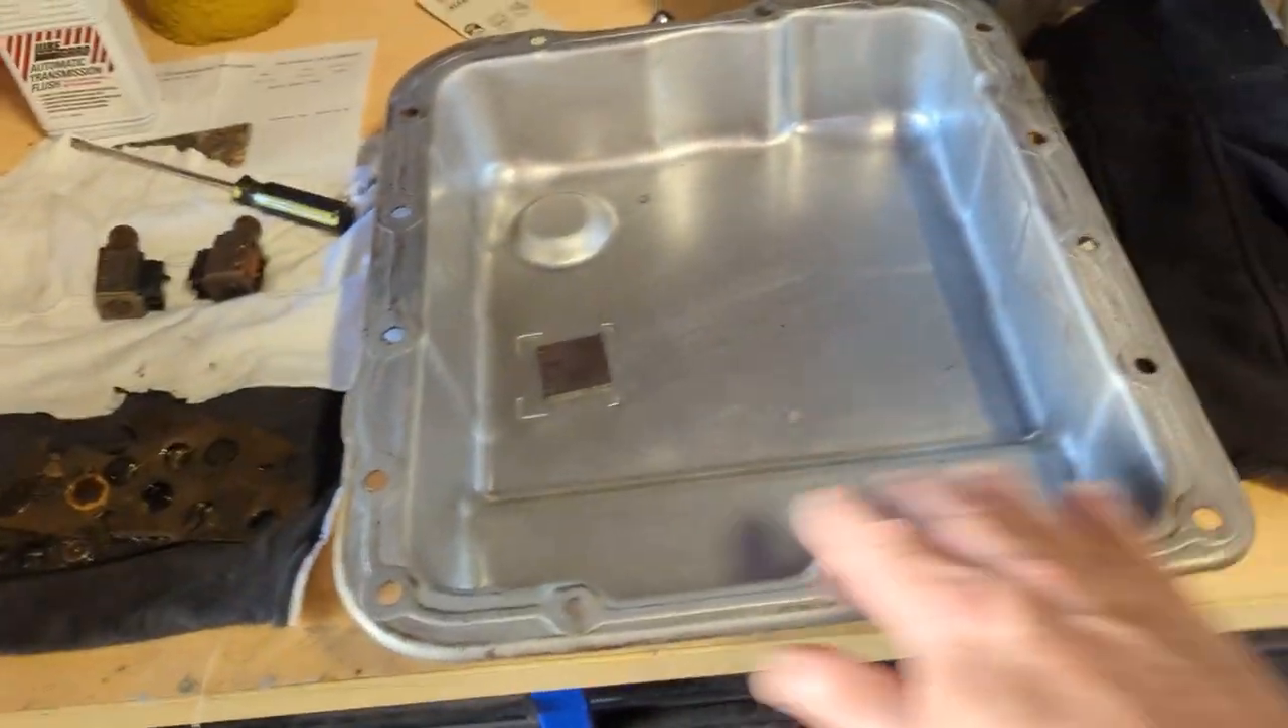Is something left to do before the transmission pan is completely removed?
No.